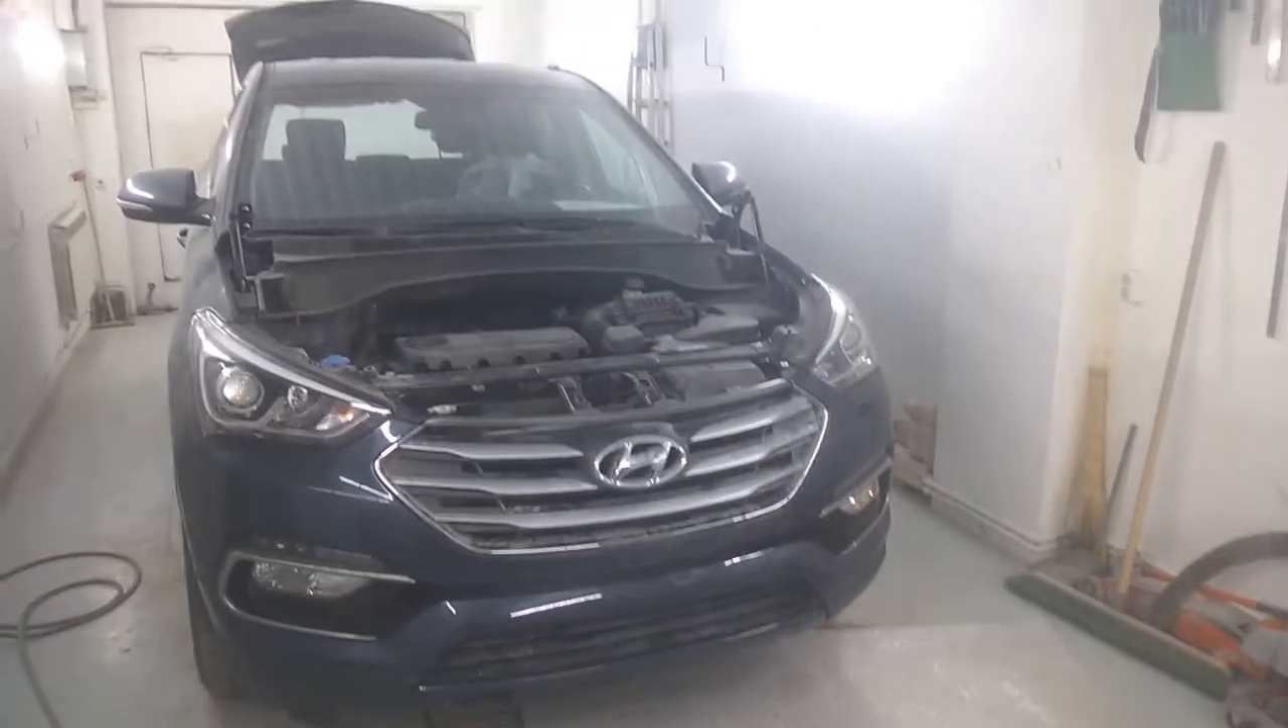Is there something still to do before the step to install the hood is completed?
Yes.